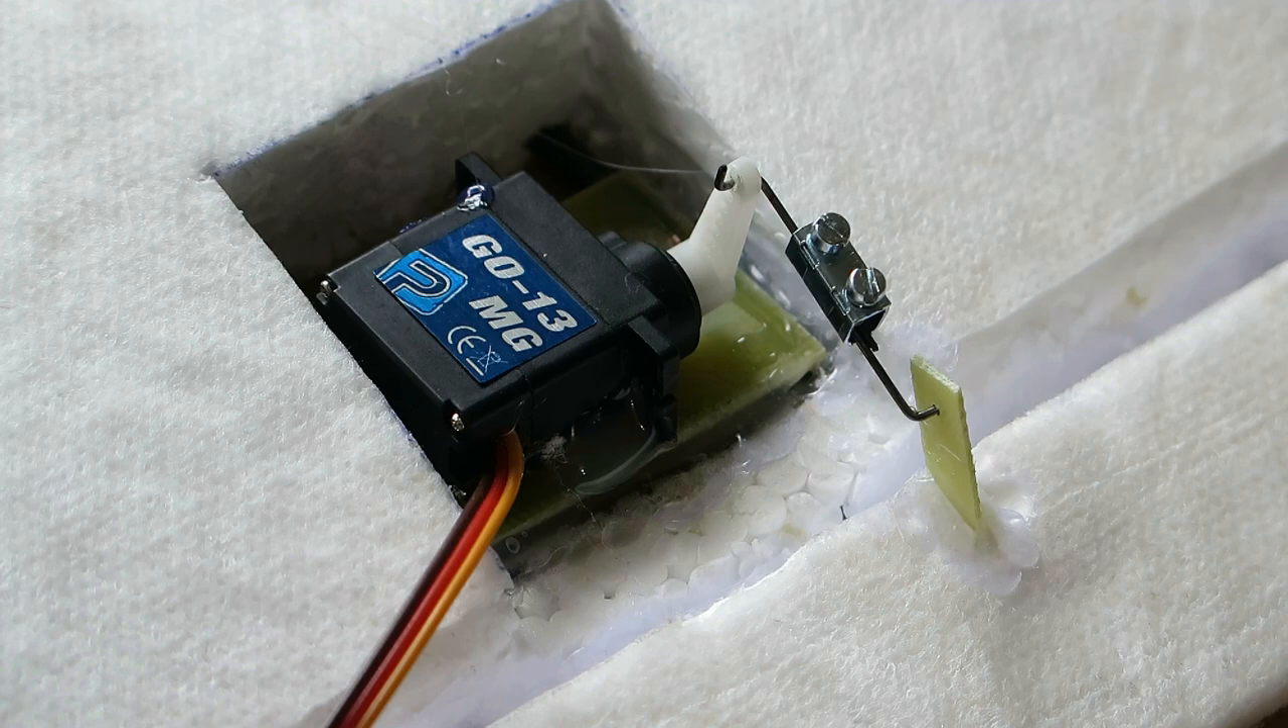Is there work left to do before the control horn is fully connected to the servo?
No.